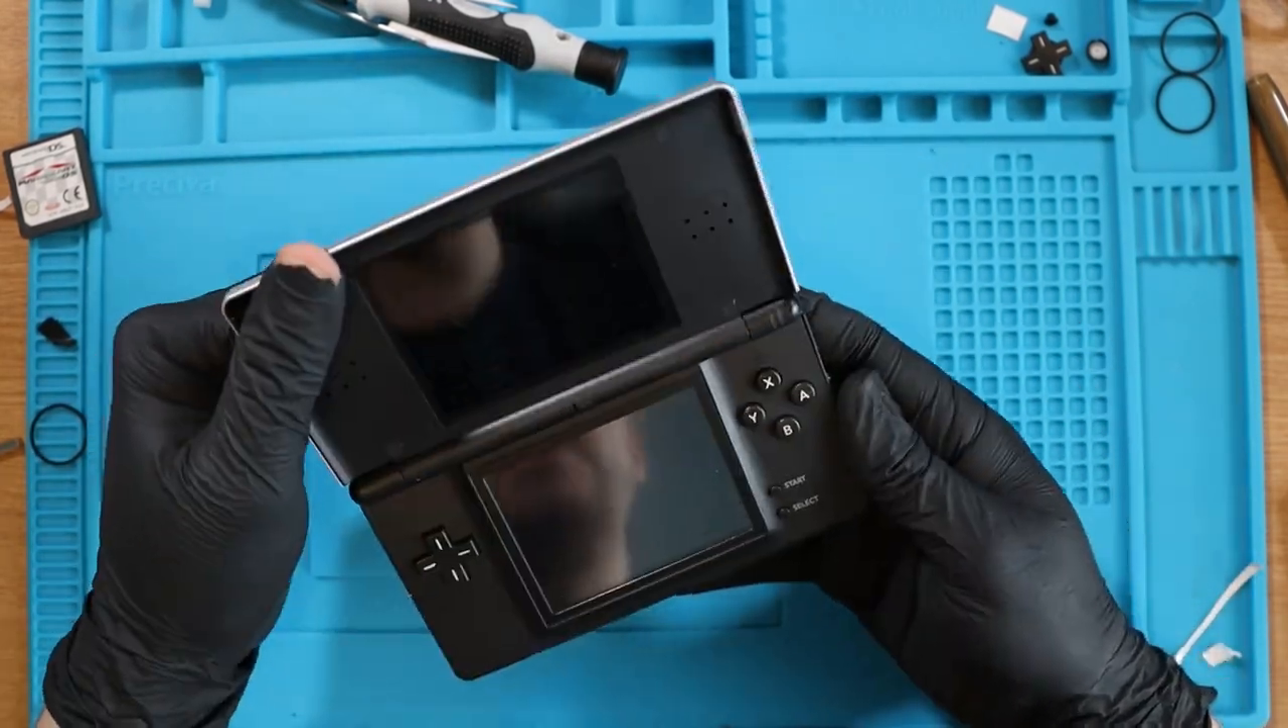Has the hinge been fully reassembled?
Yes.